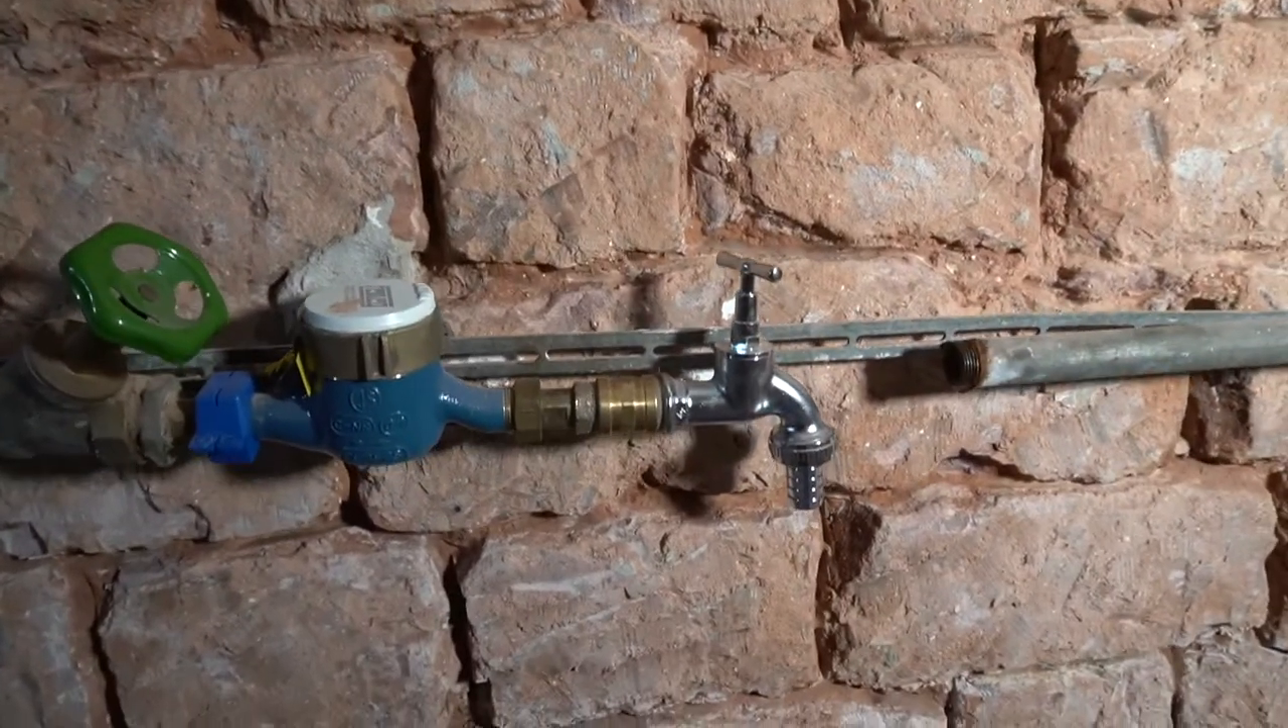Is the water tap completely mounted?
Yes.